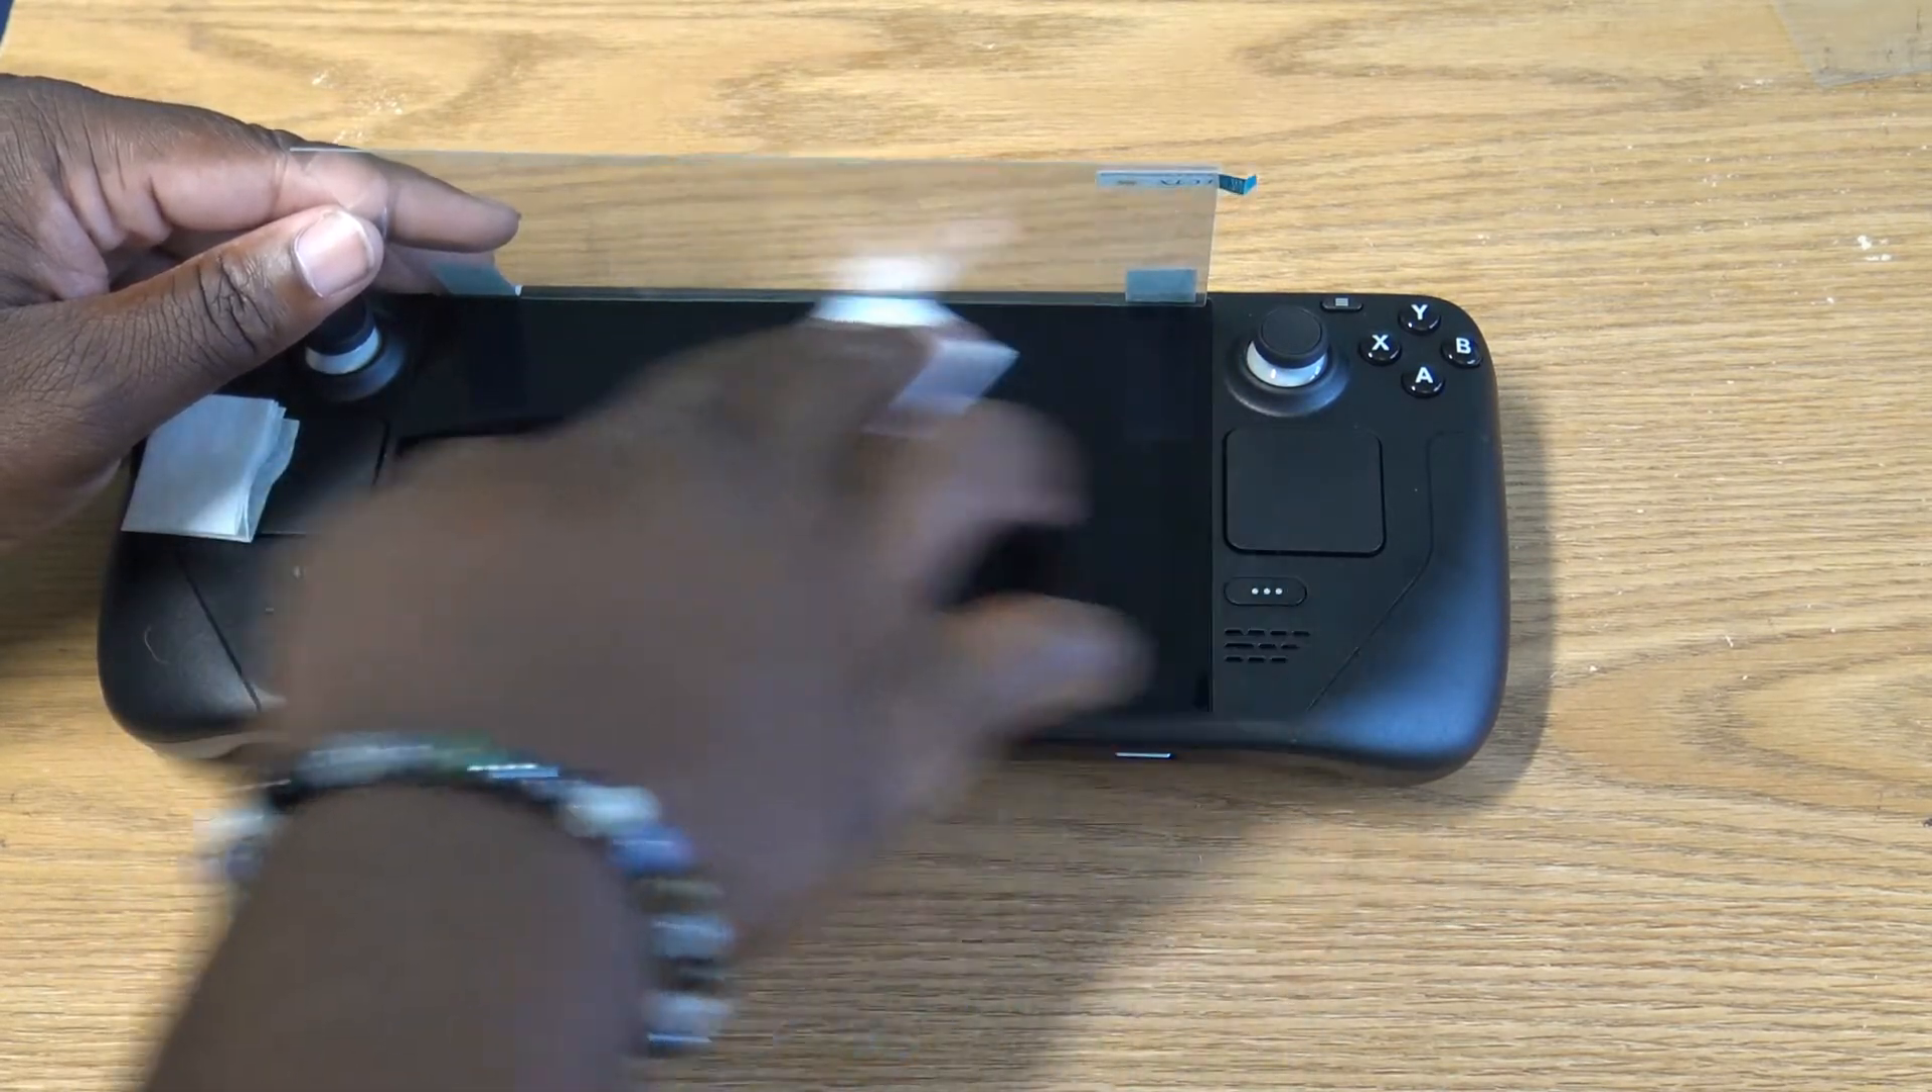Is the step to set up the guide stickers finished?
Yes.